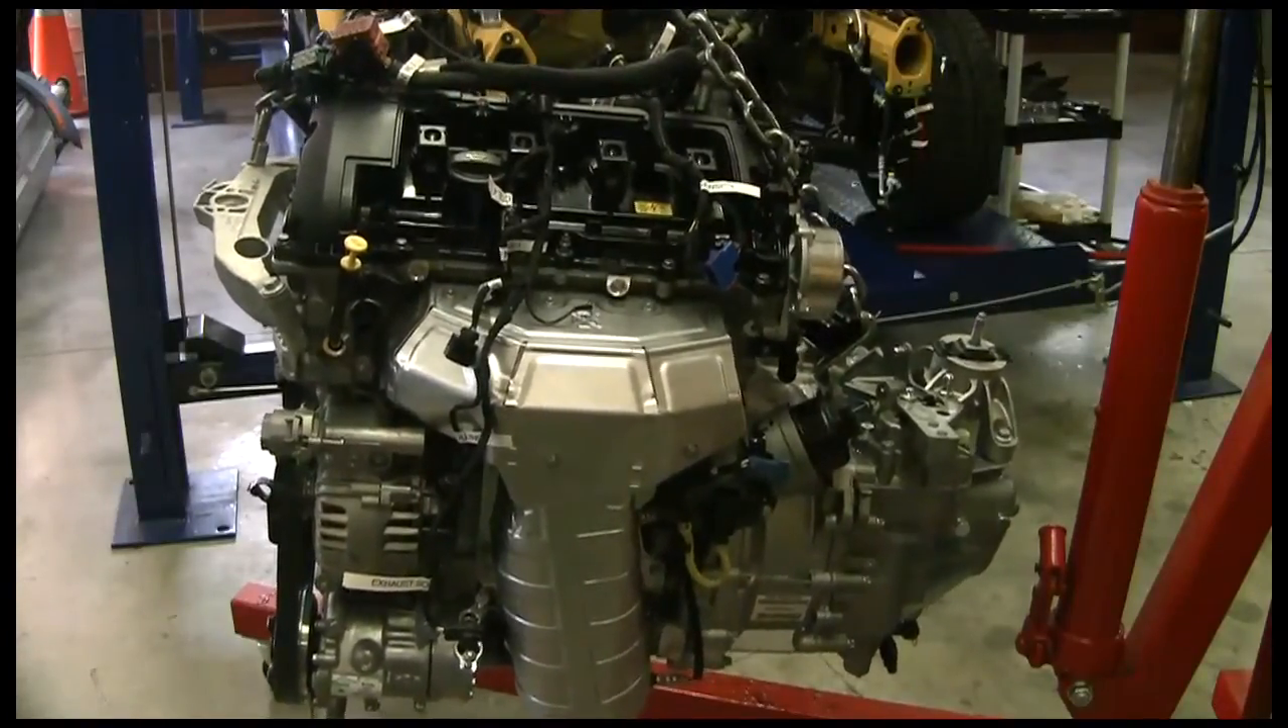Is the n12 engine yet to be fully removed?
No.